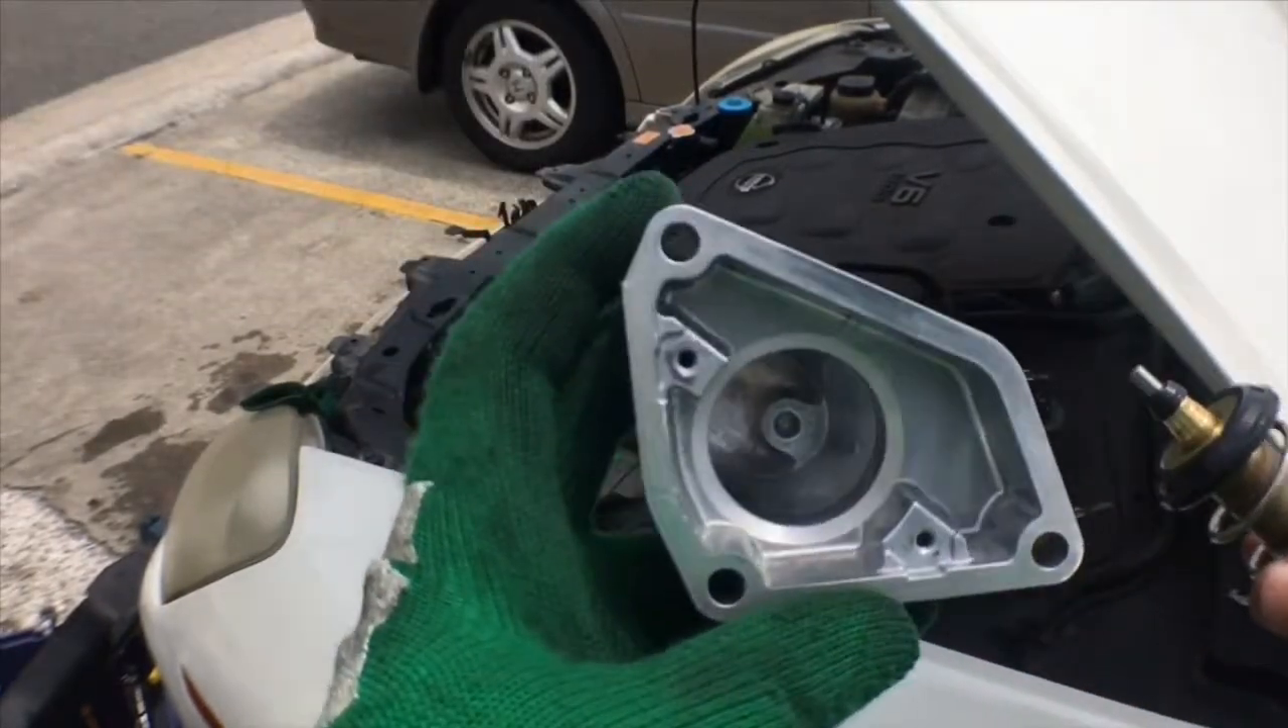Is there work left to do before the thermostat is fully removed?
No.